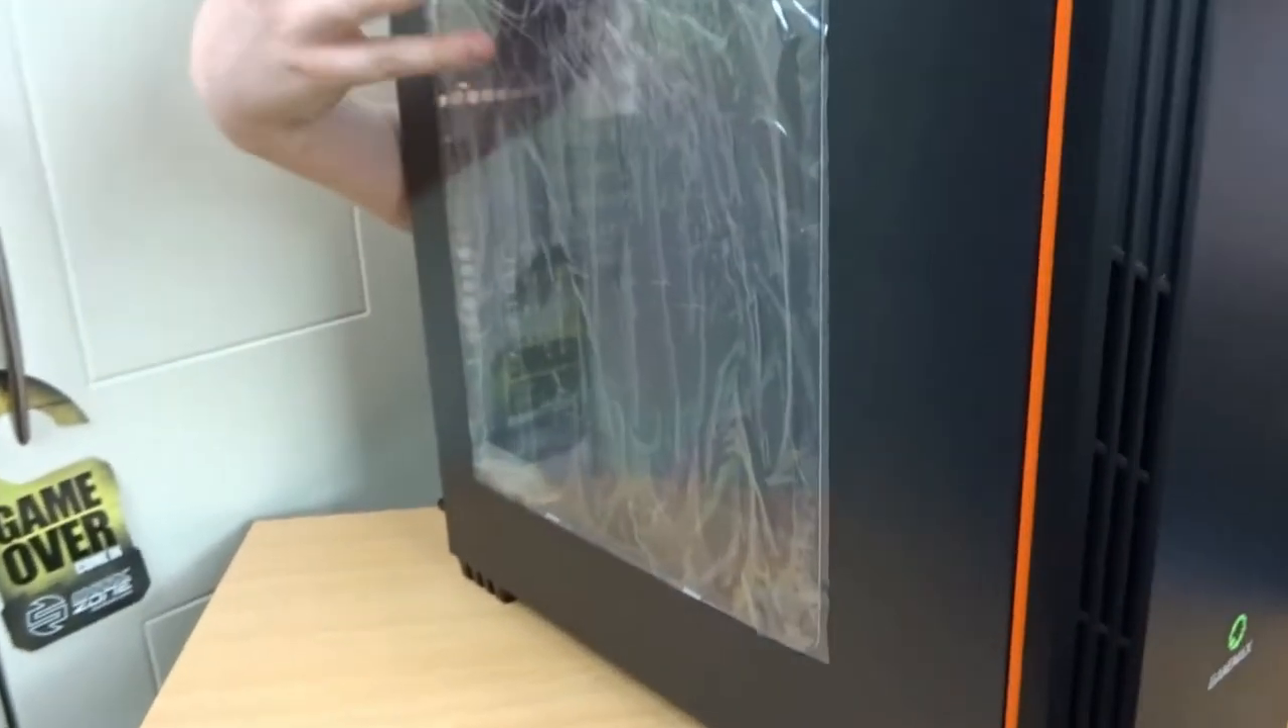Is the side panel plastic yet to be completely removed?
Yes.